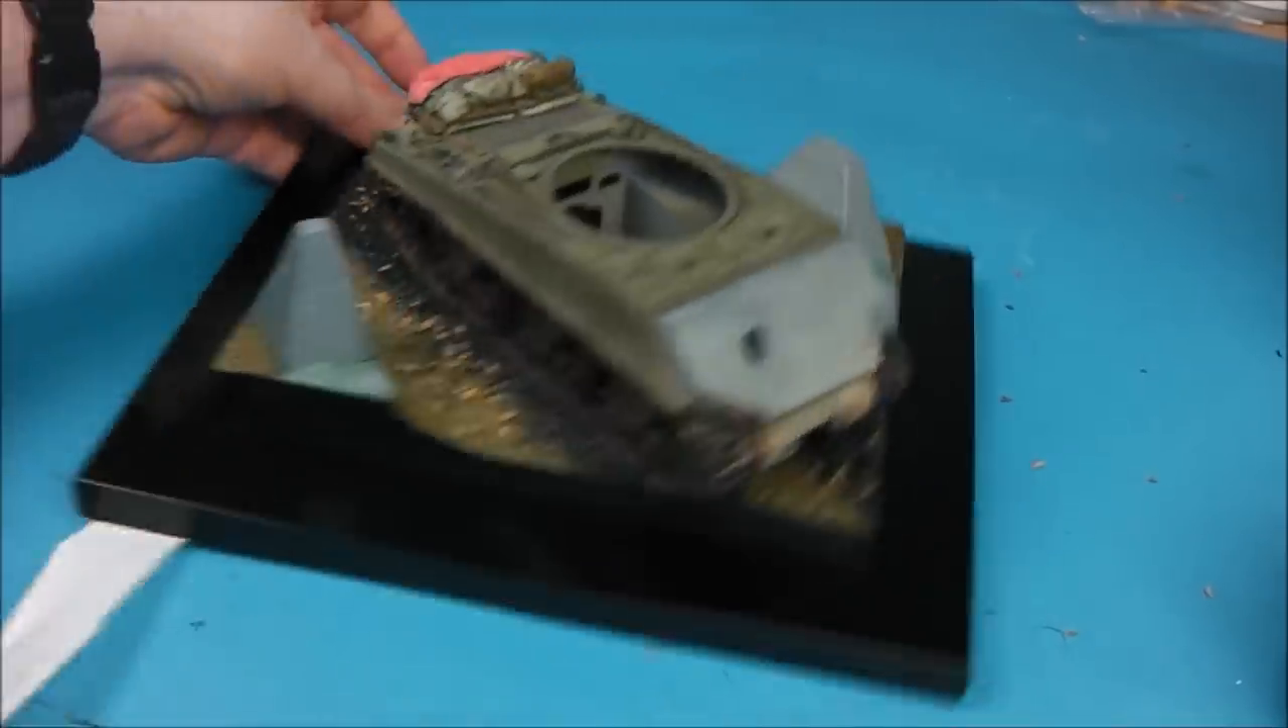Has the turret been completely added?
No.